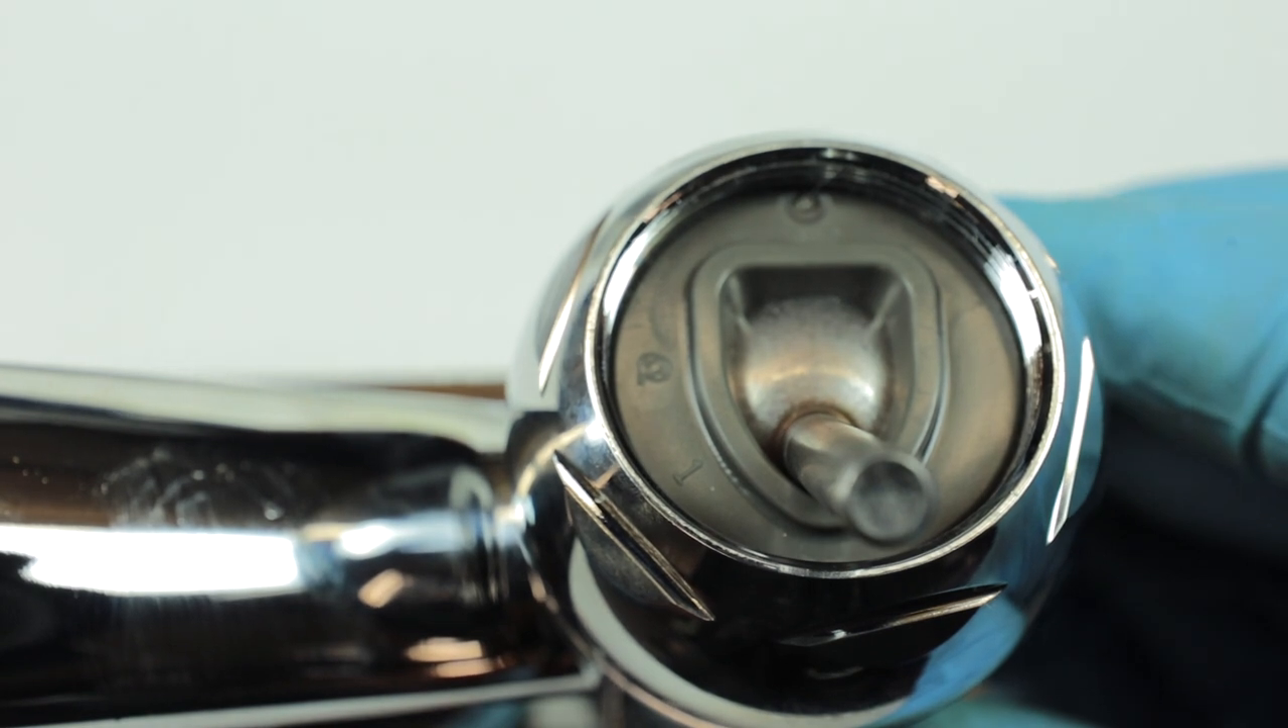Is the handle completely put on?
No.